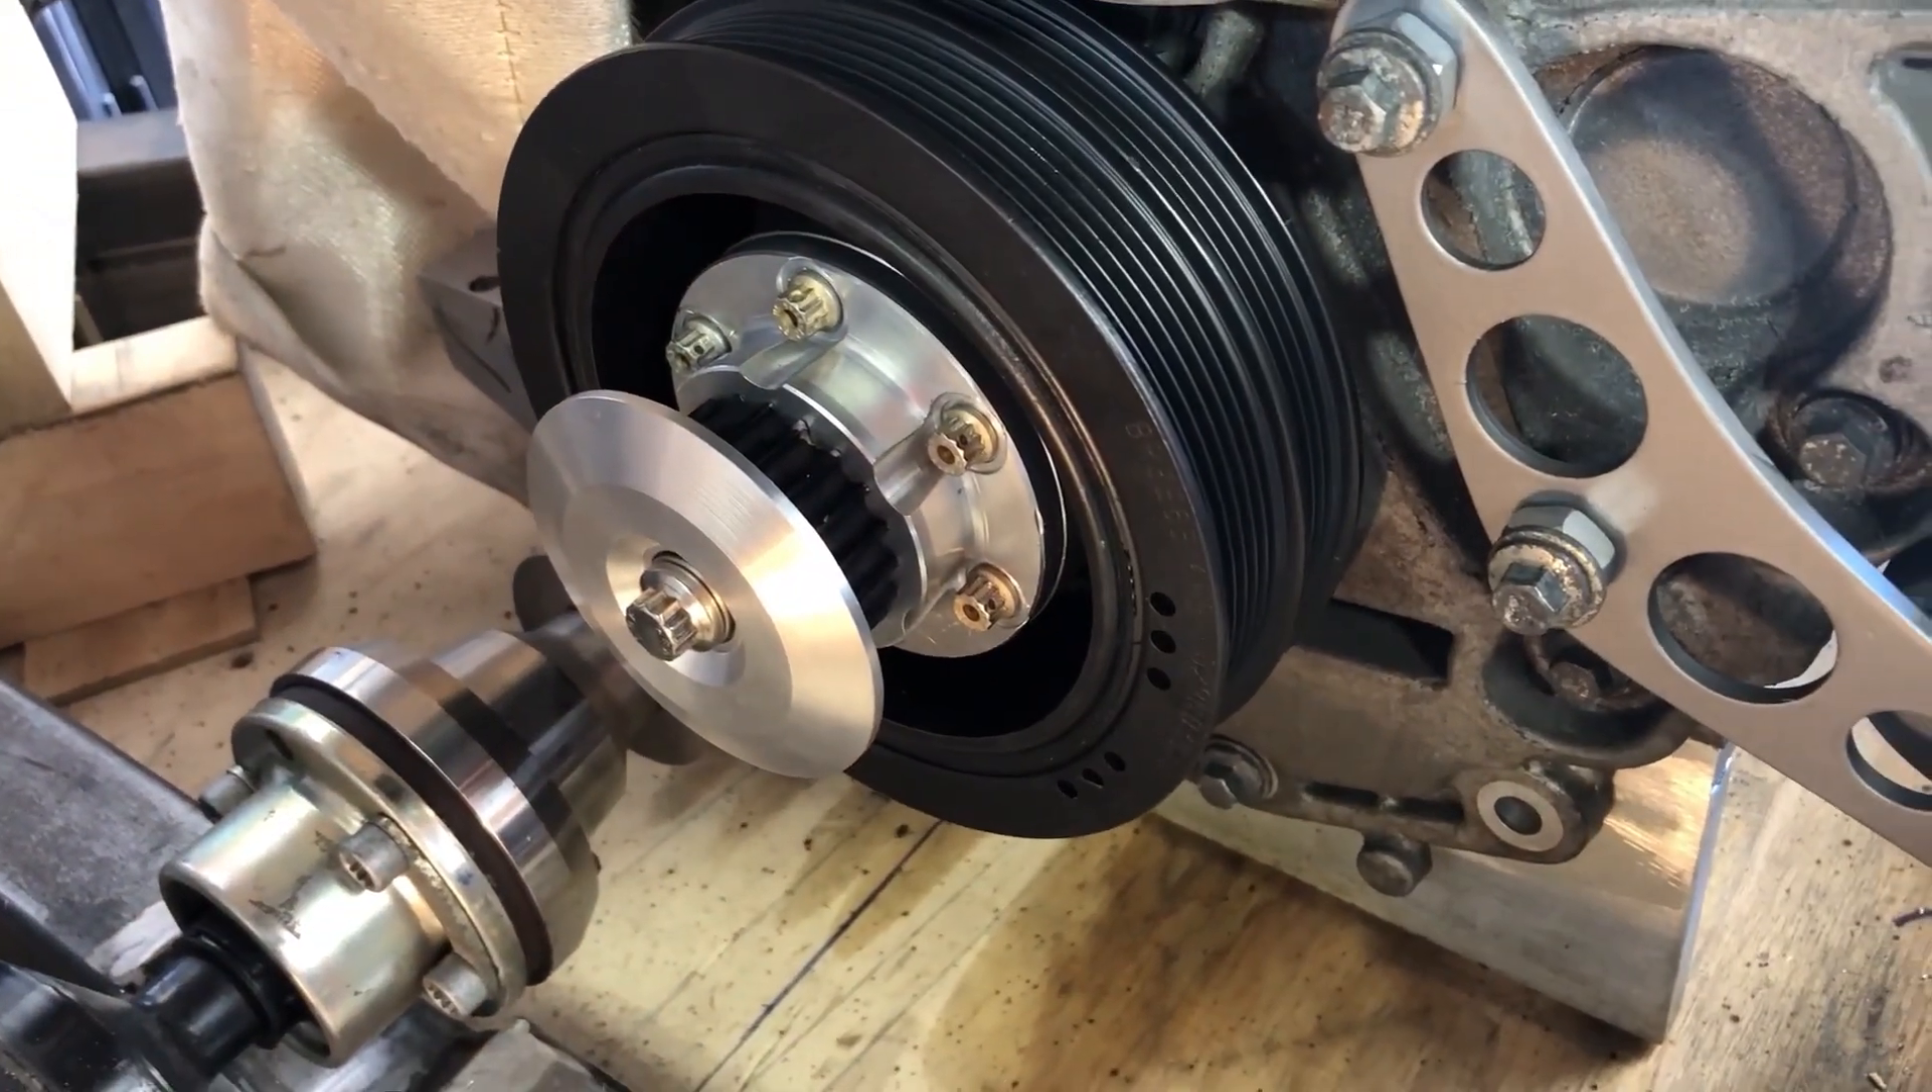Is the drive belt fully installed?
No.